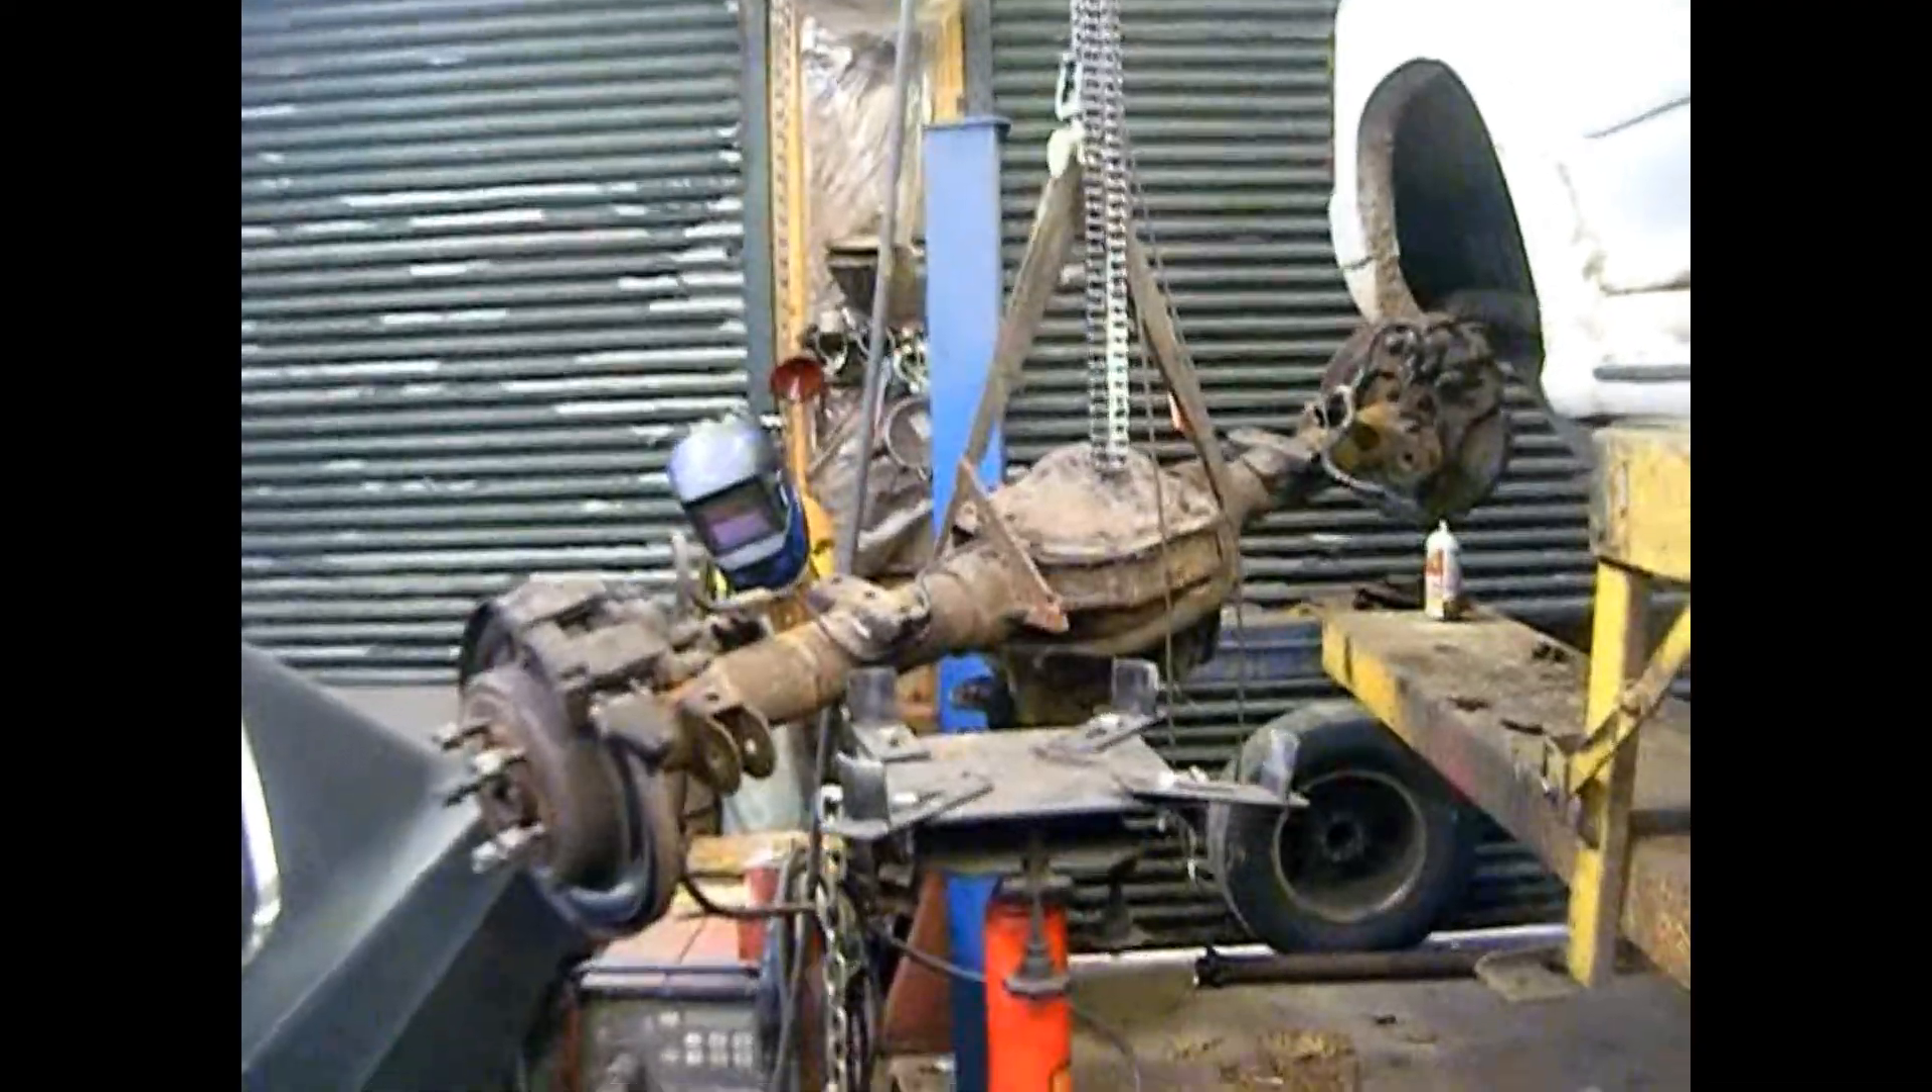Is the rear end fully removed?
Yes.